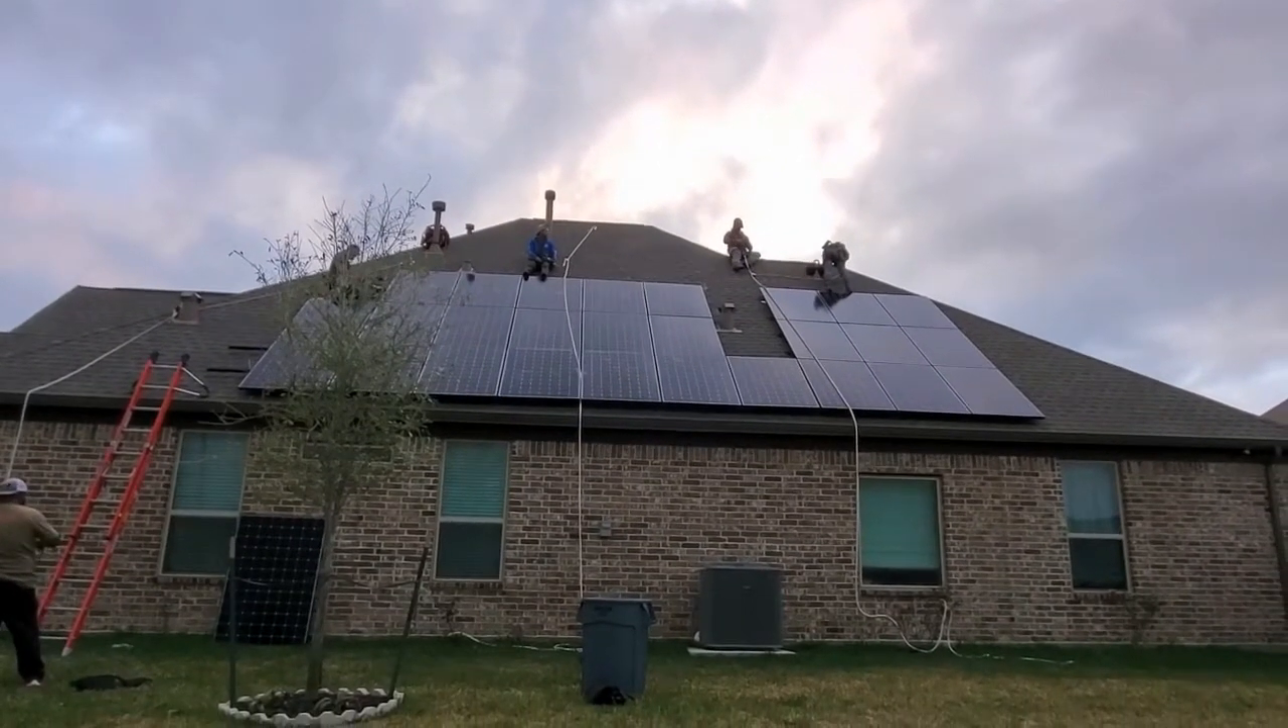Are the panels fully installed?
No.